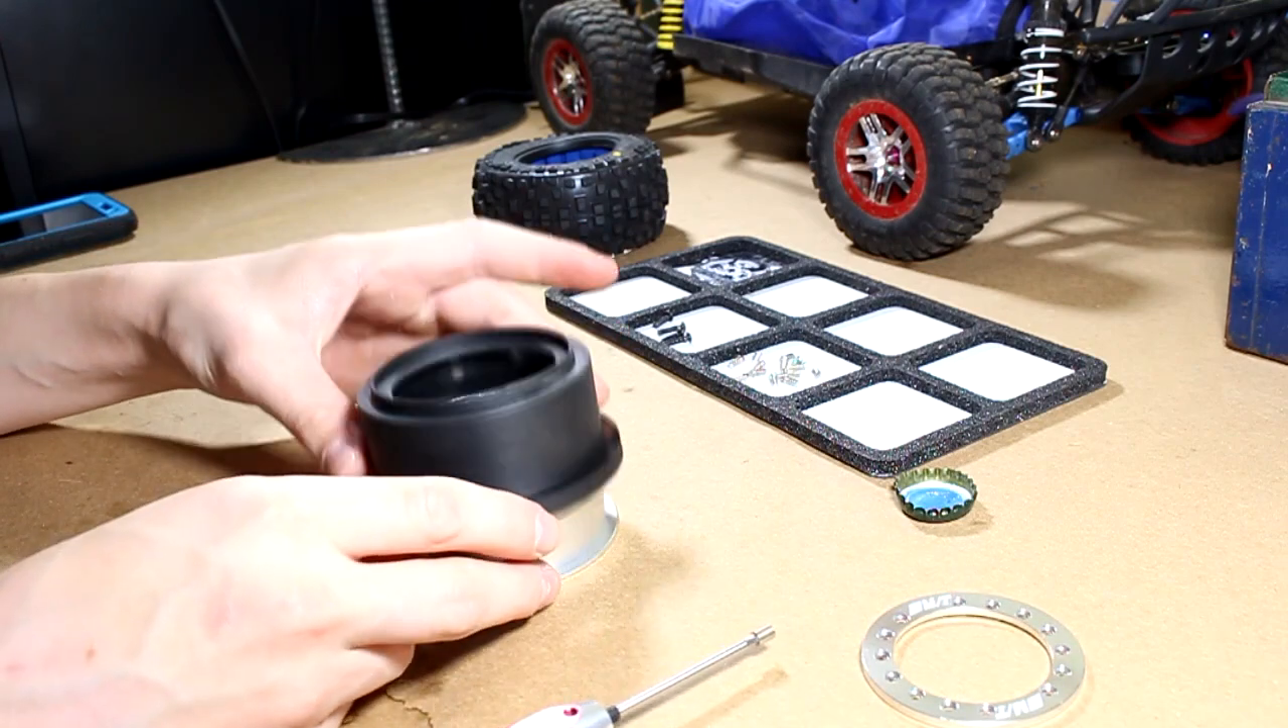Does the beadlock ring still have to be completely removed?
No.